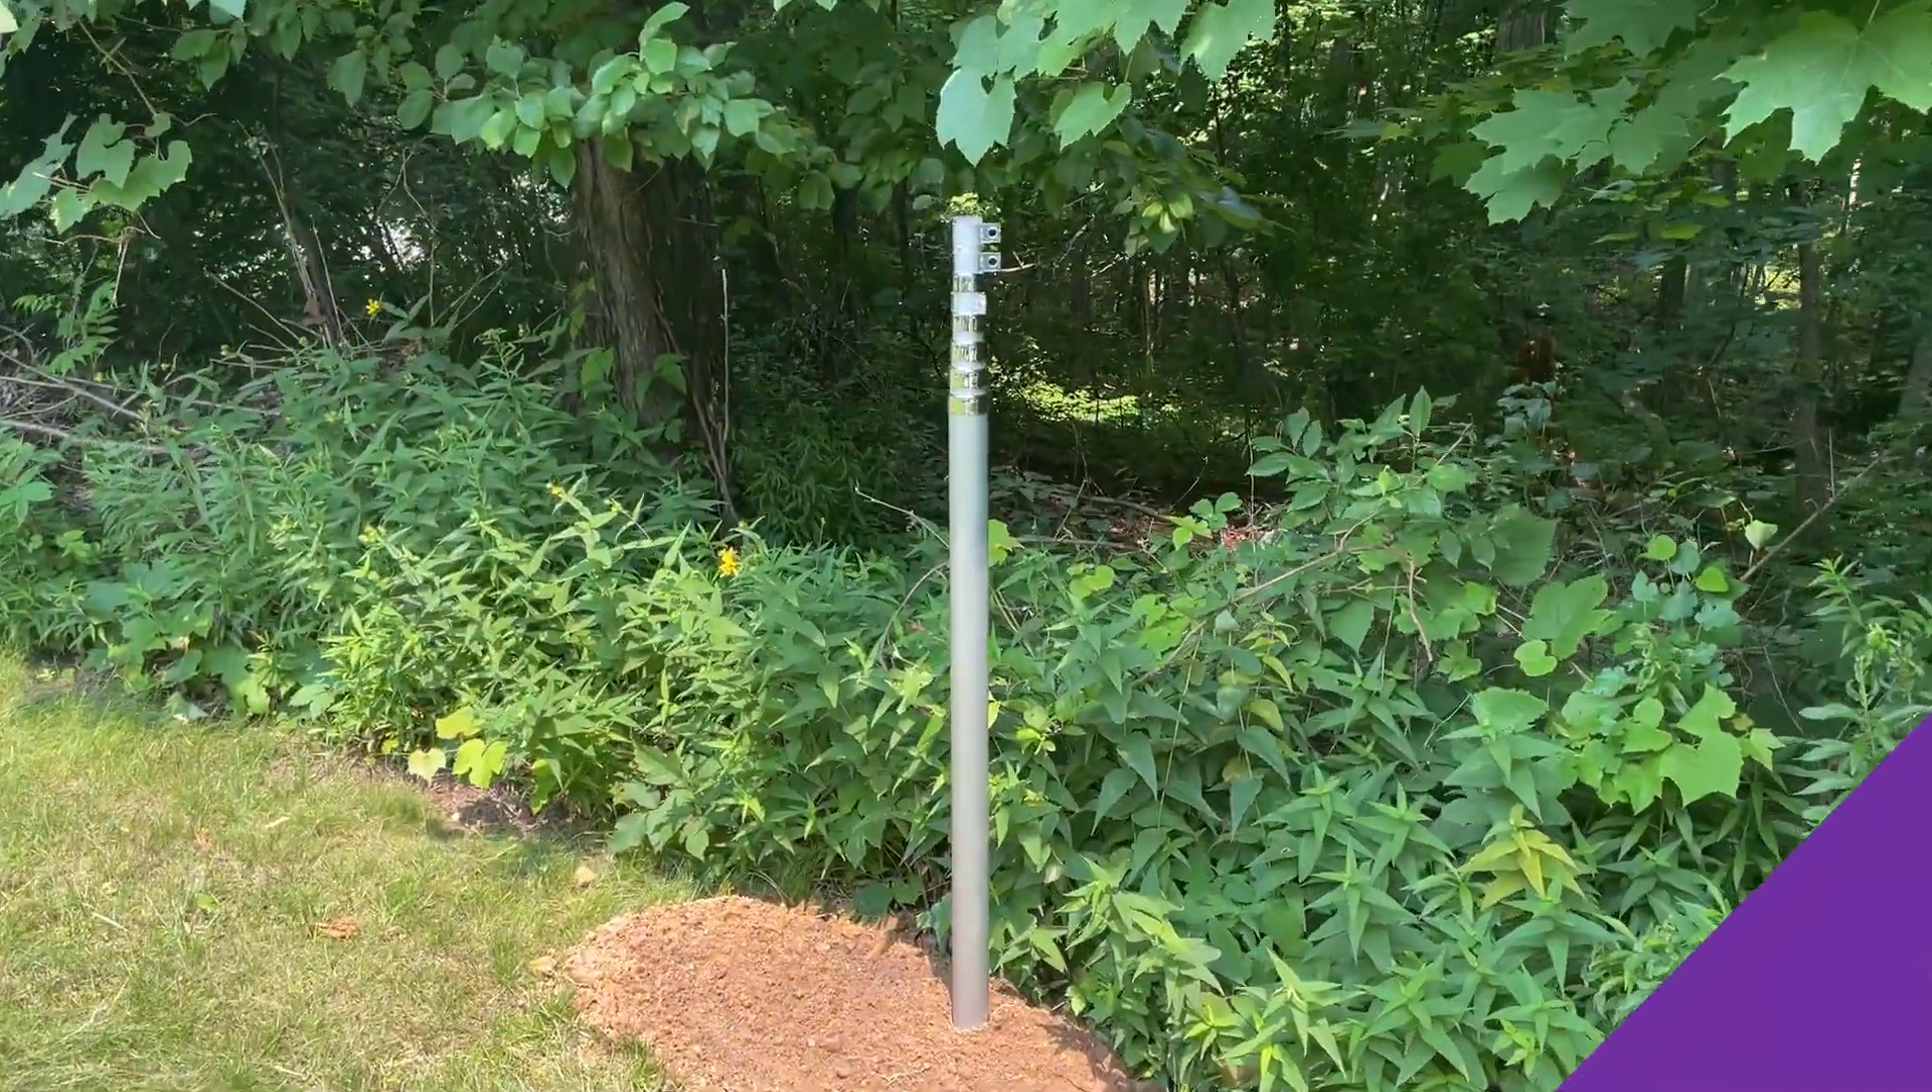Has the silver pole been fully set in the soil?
Yes.